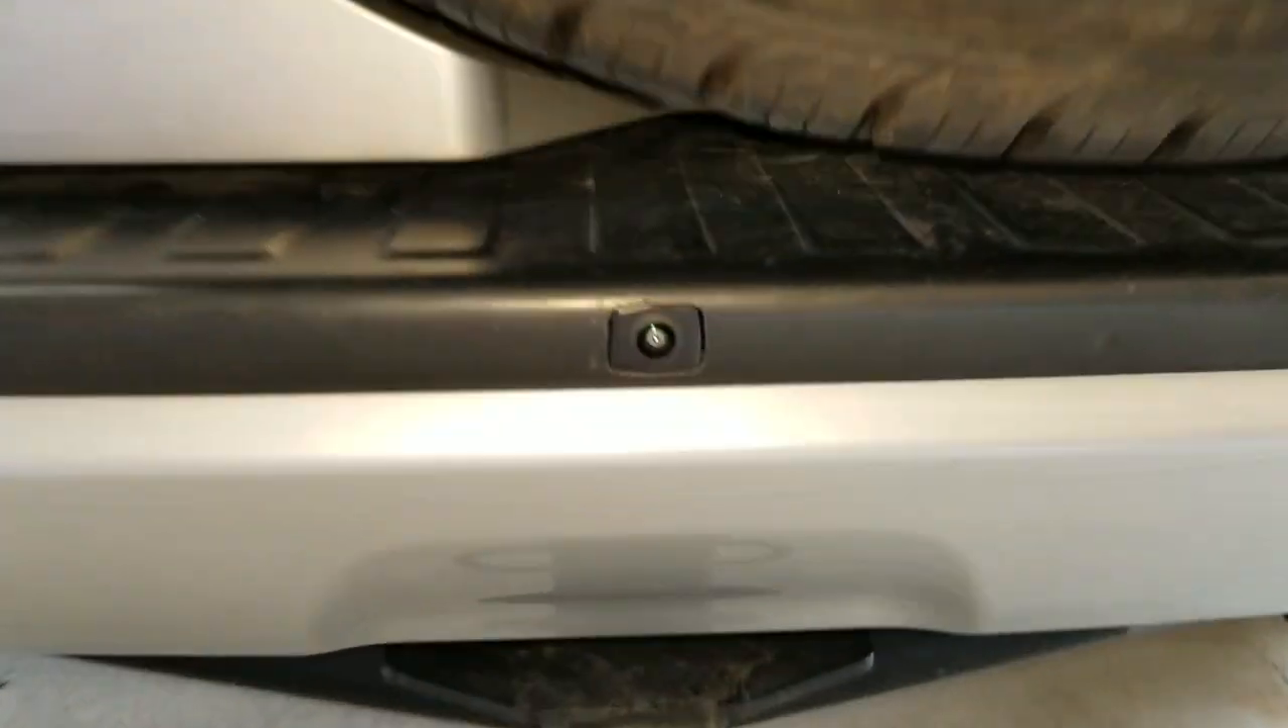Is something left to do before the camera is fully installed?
No.